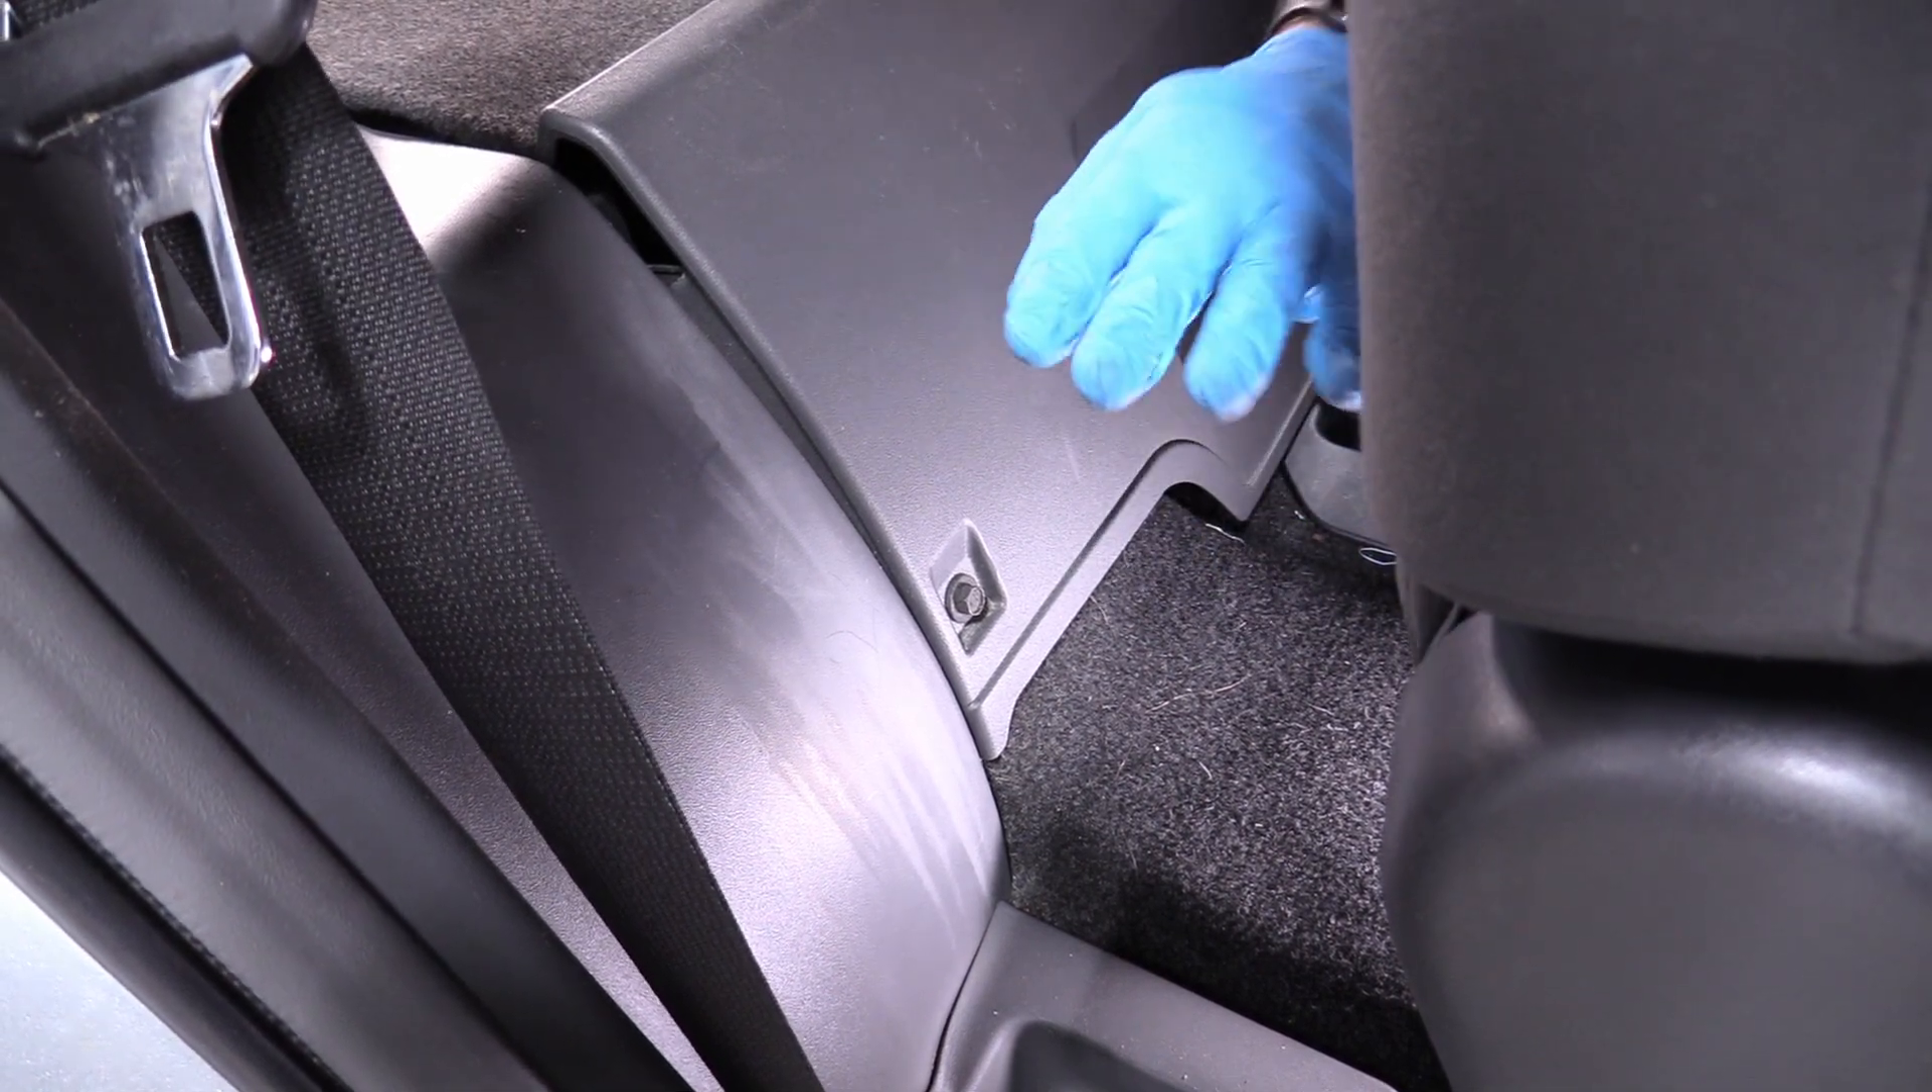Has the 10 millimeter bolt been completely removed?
No.